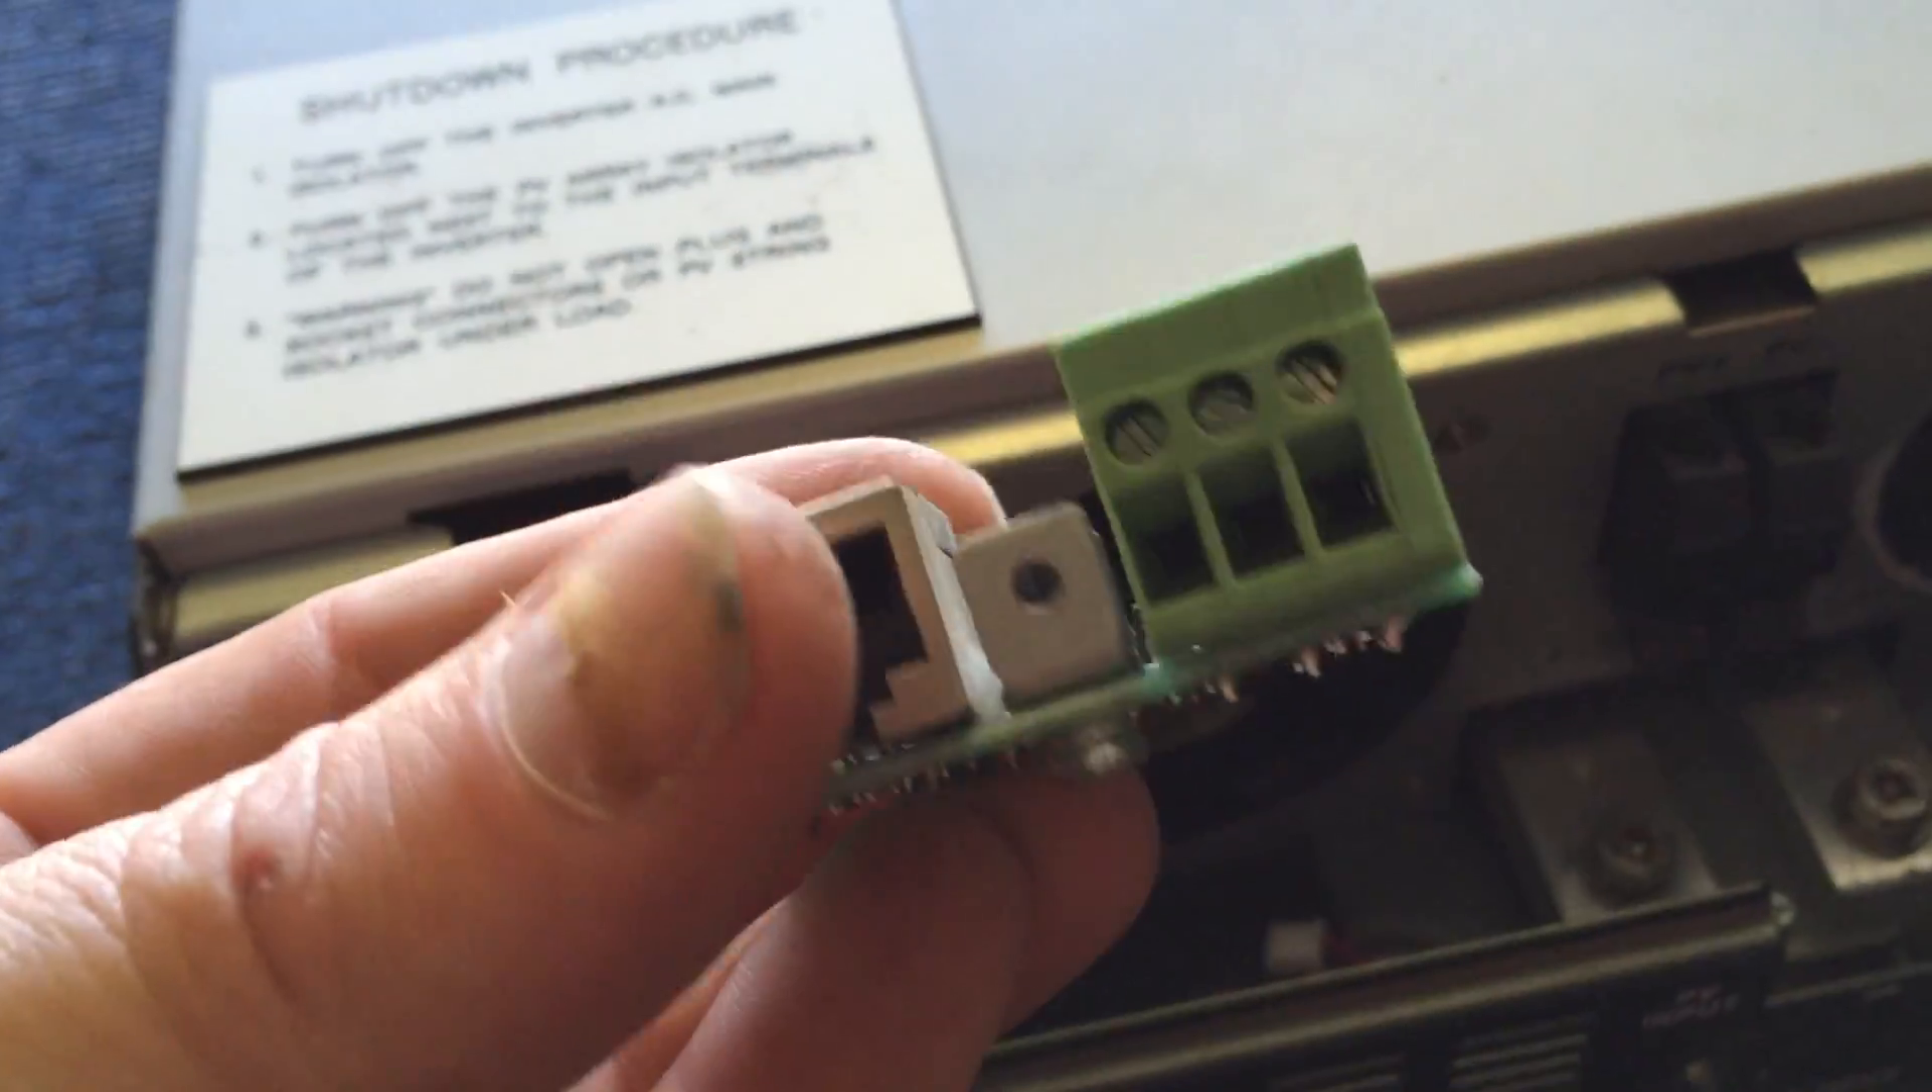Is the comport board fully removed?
Yes.